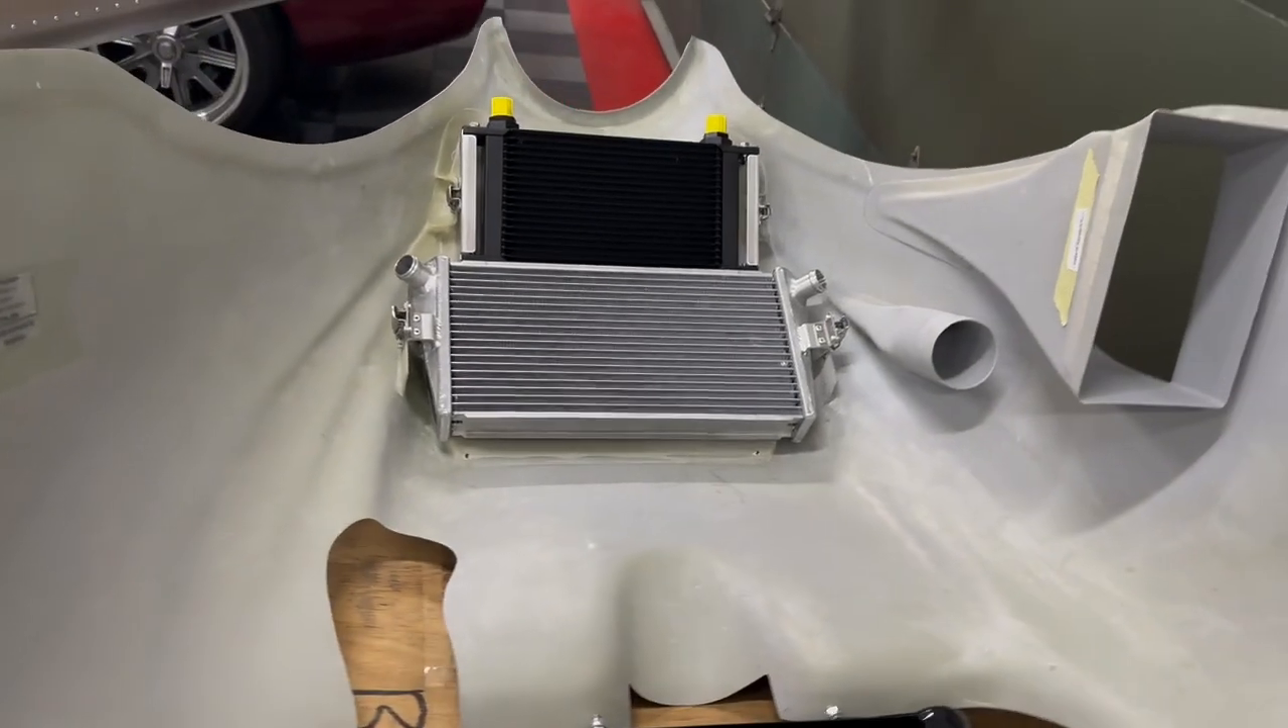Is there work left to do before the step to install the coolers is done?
No.